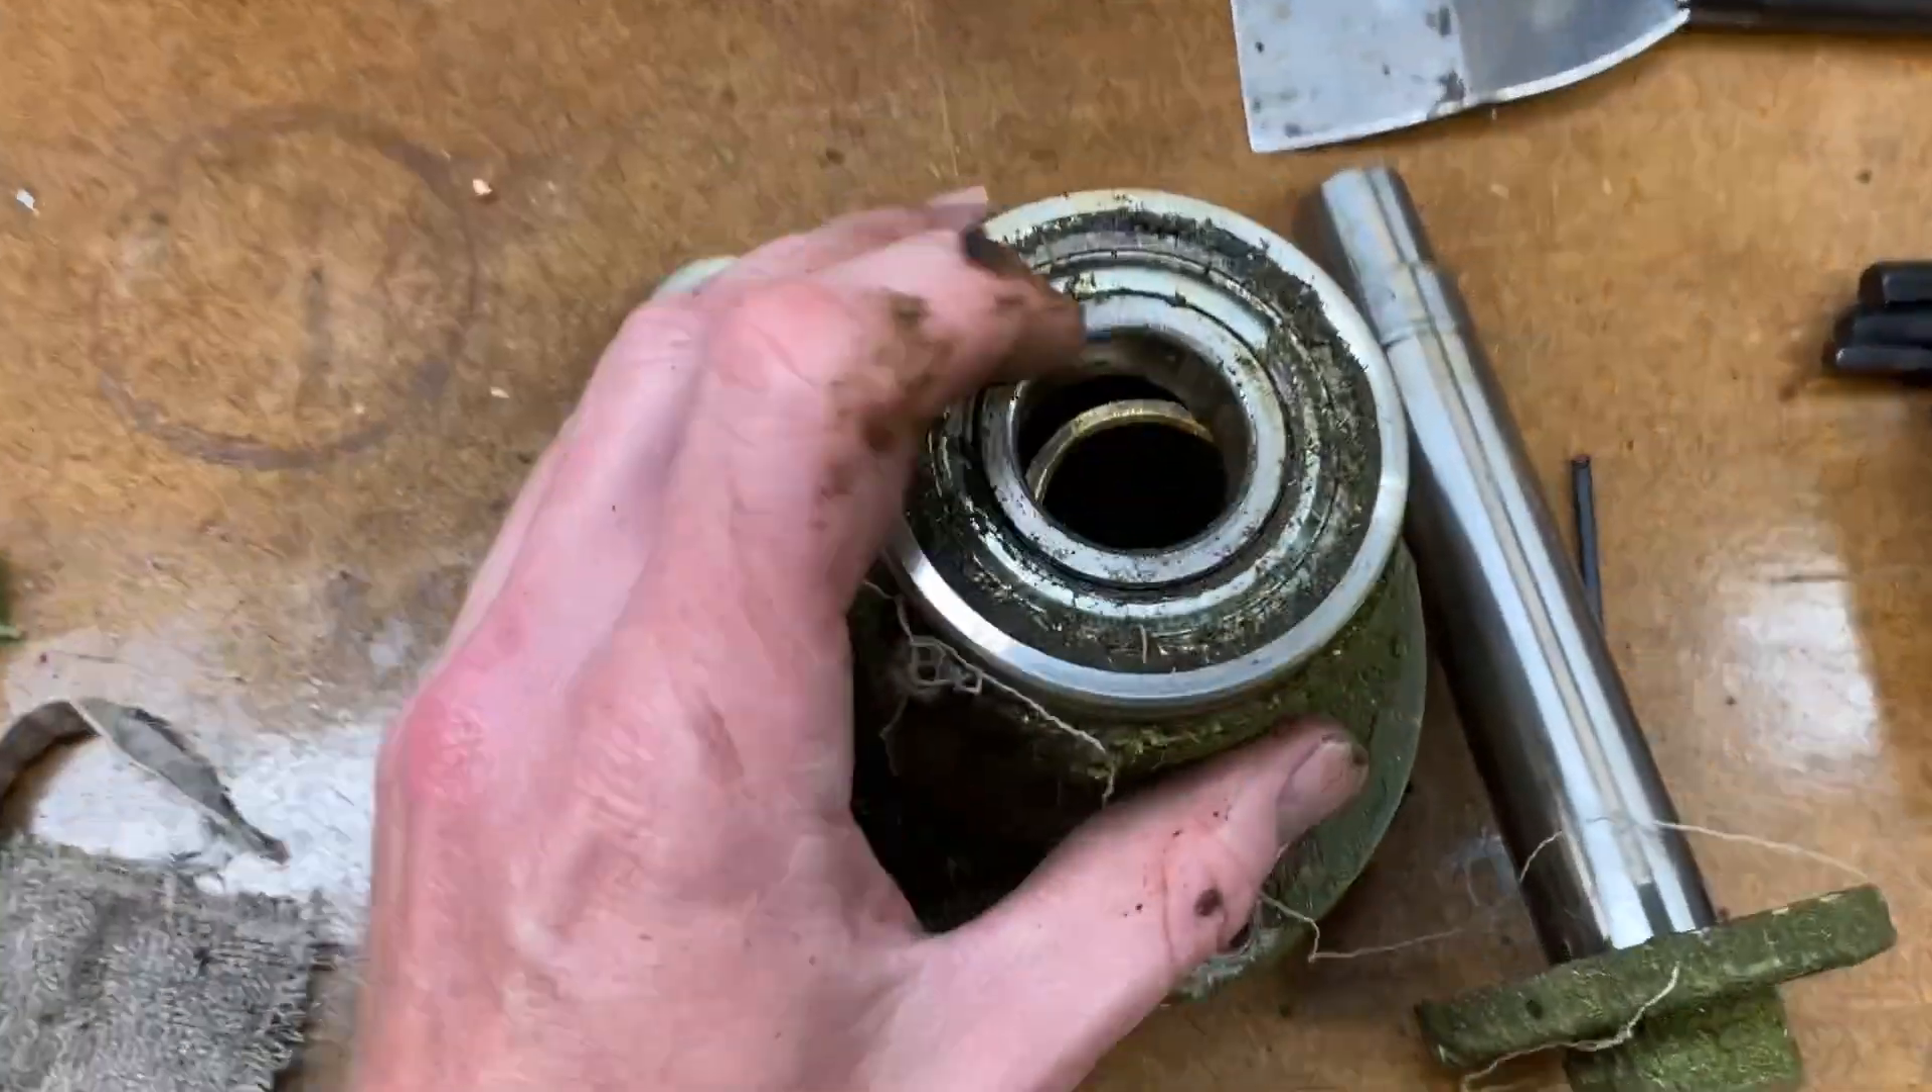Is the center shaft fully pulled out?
Yes.